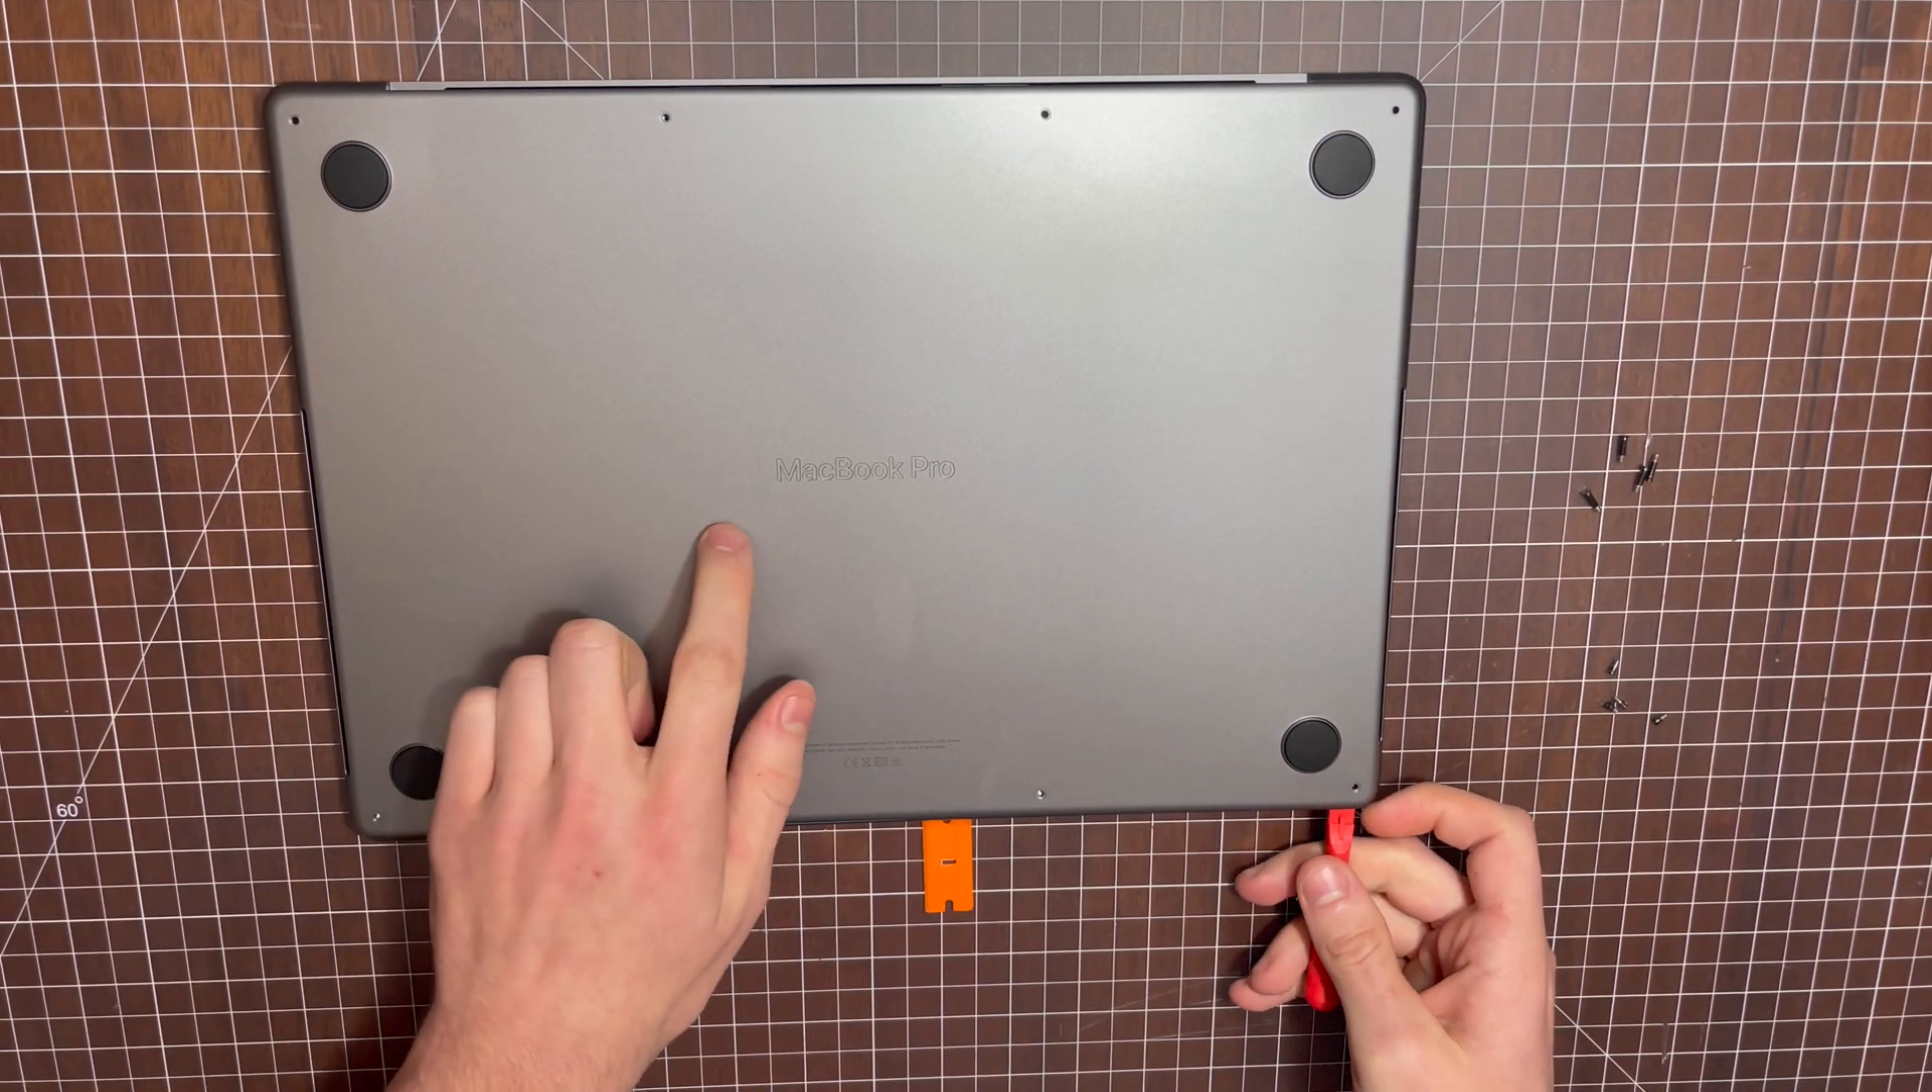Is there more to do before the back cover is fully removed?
Yes.